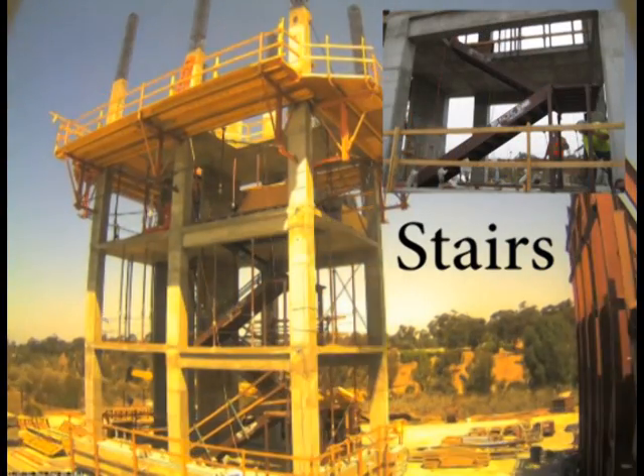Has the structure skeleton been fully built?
No.